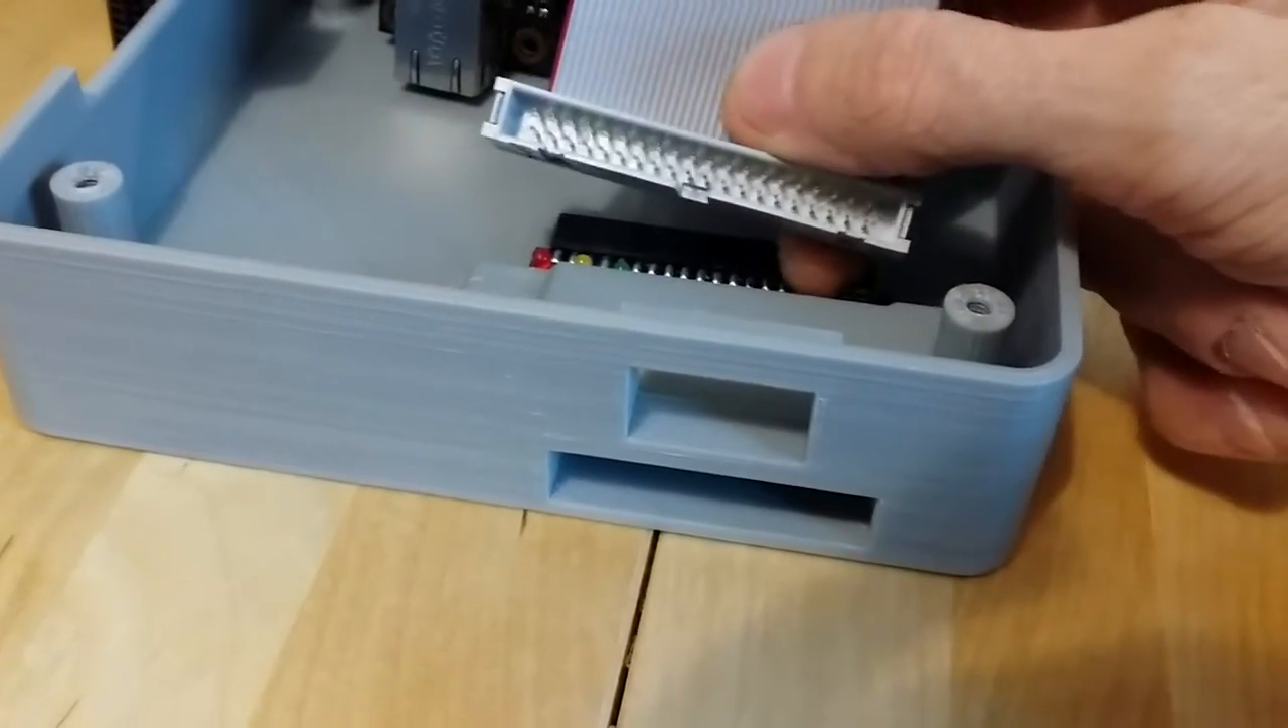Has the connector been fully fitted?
No.